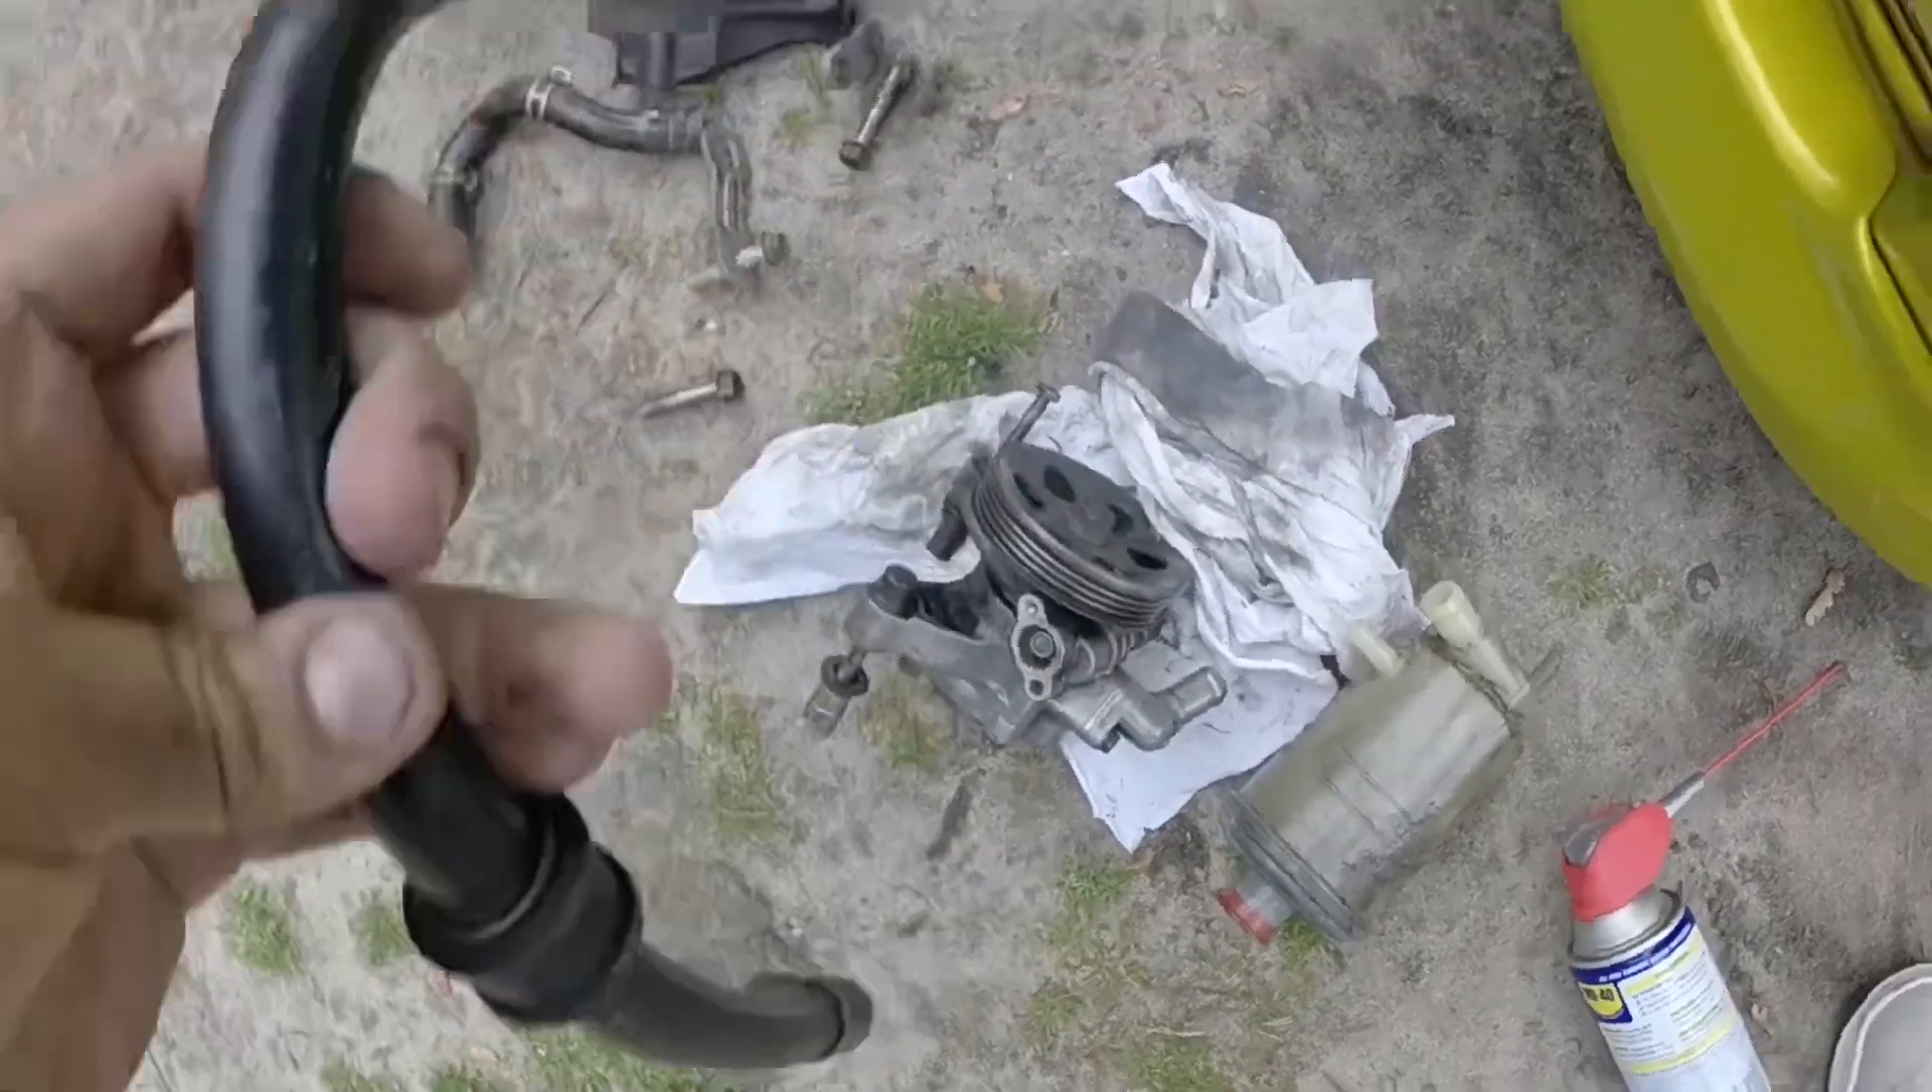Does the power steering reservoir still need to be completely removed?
No.